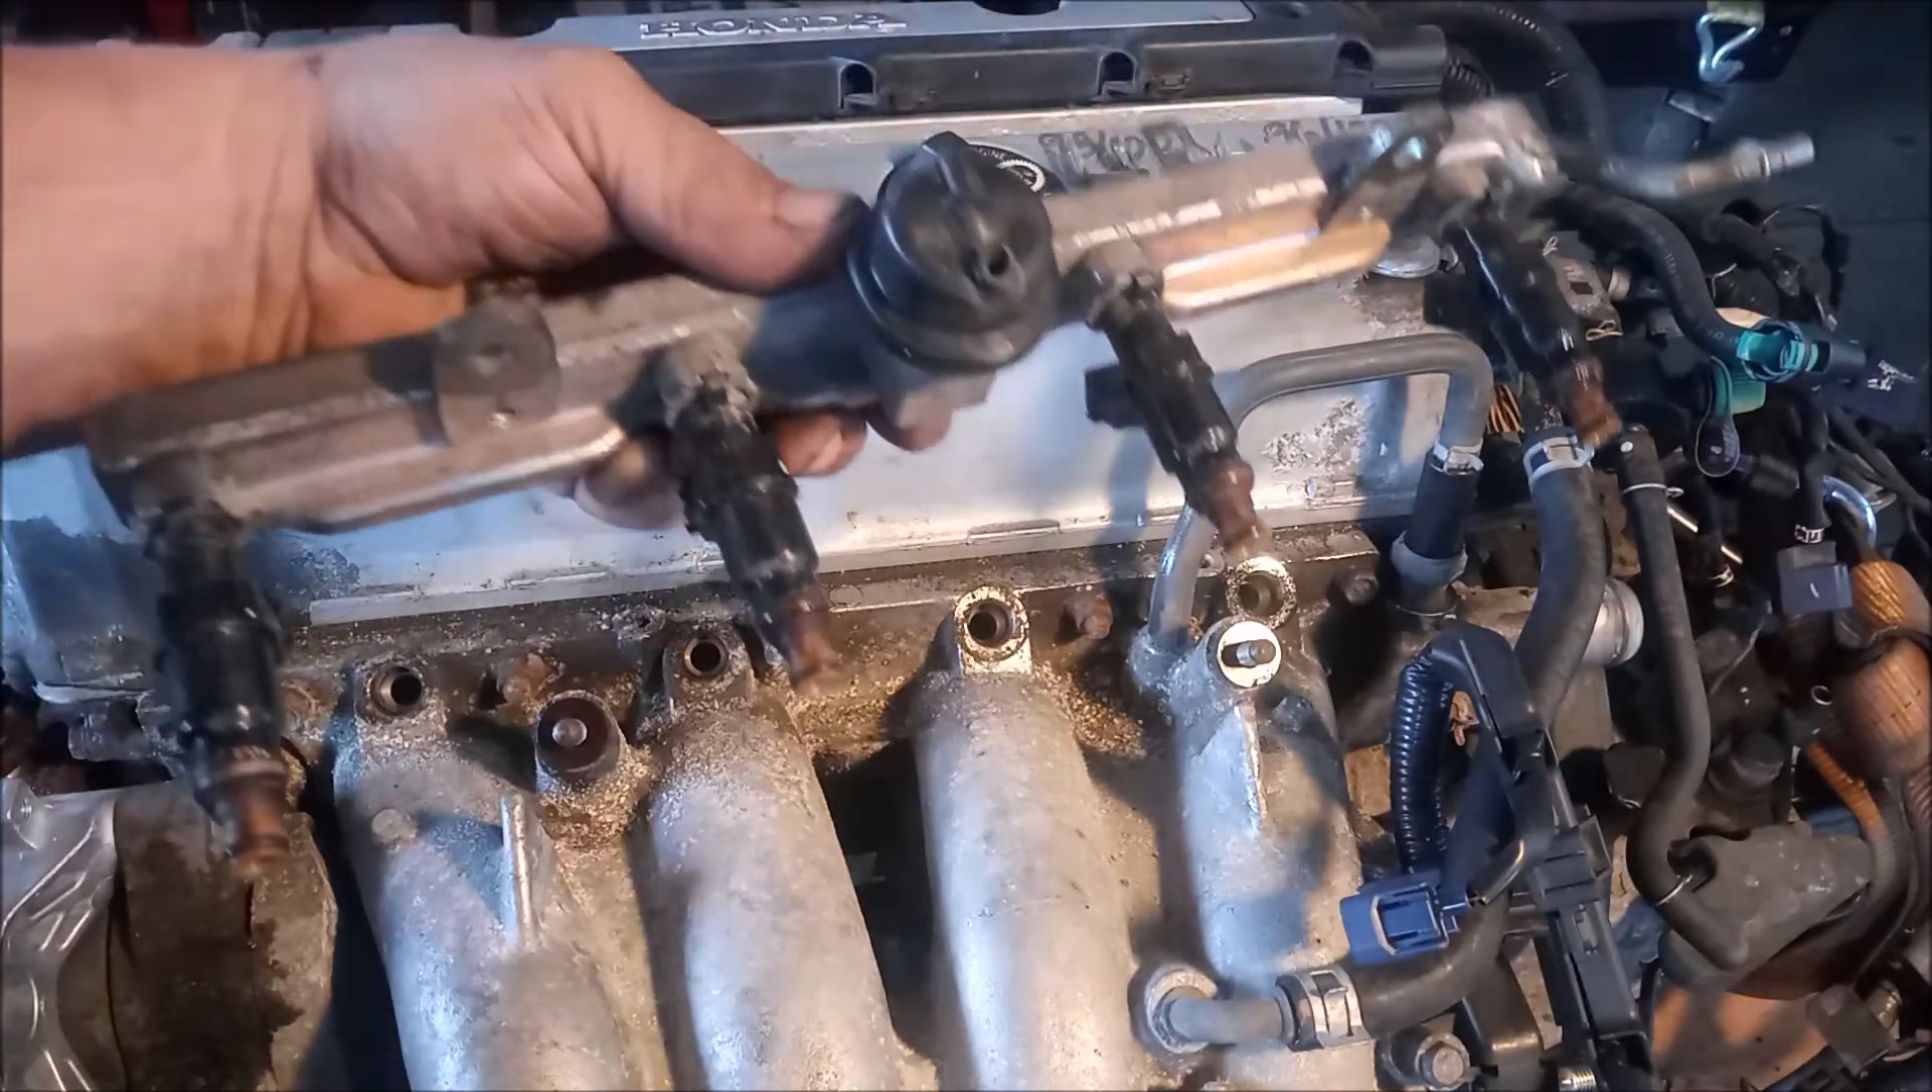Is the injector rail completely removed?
Yes.